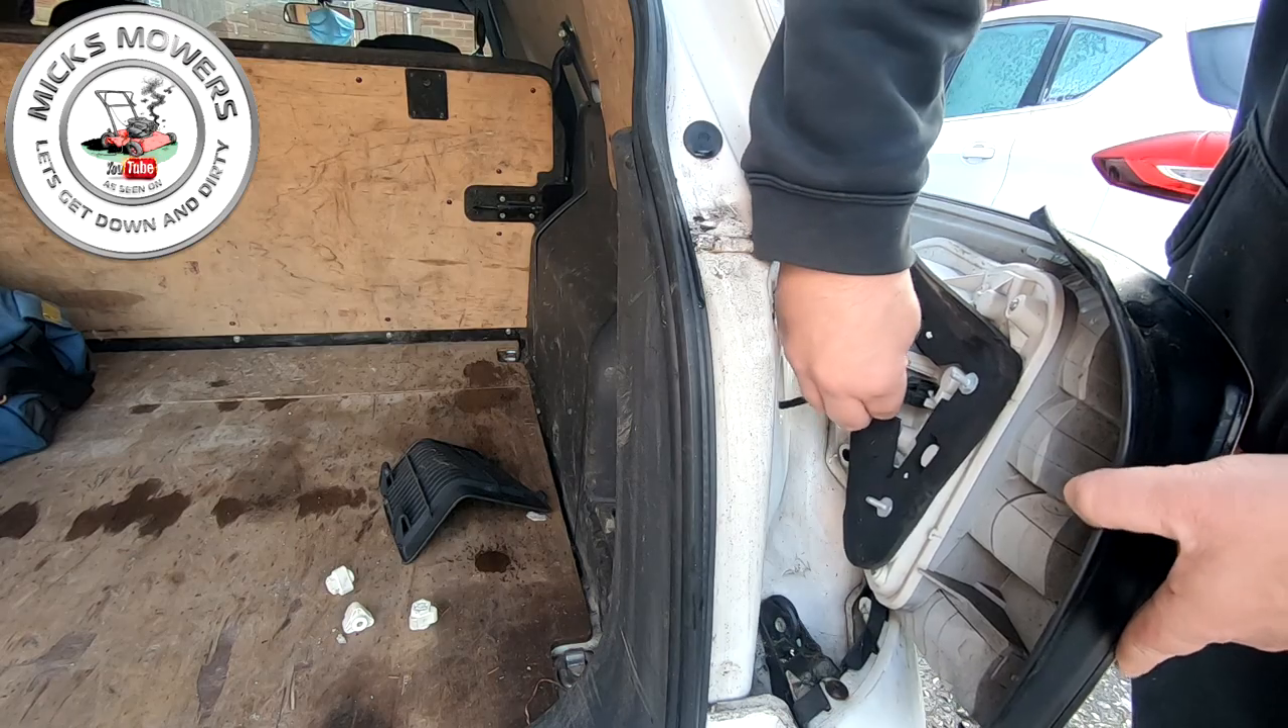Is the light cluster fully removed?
No.